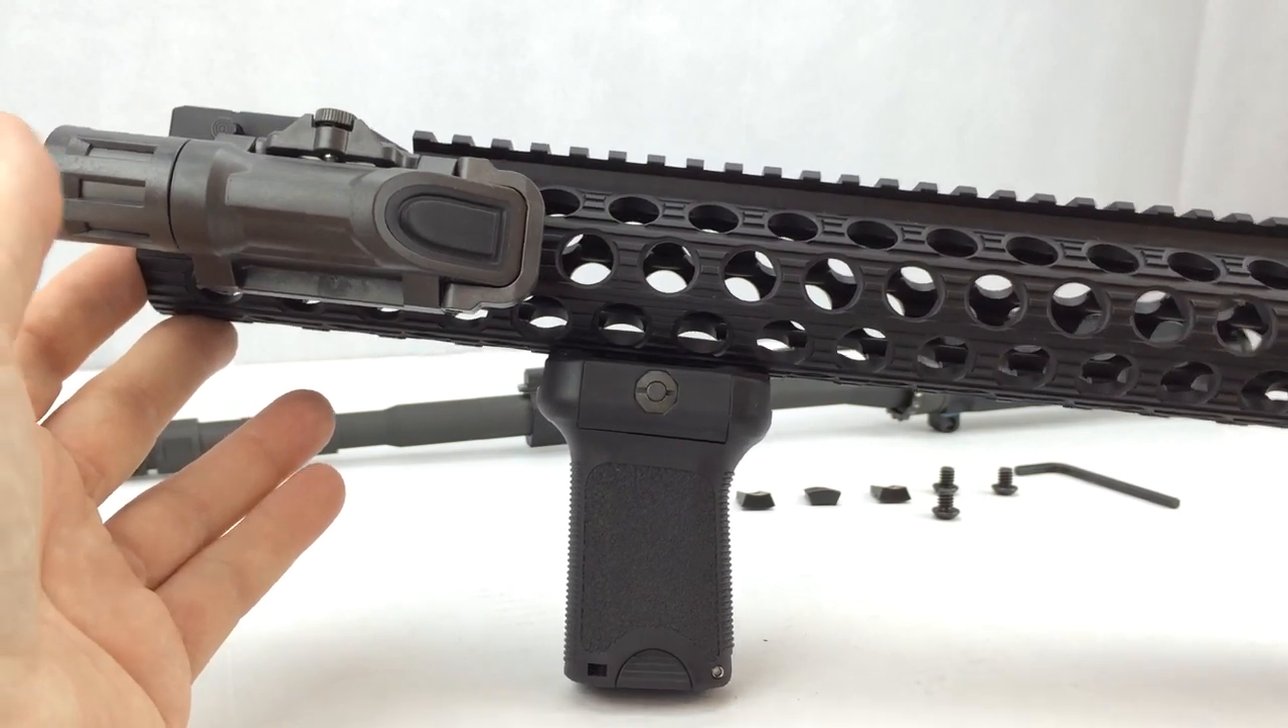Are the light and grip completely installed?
Yes.